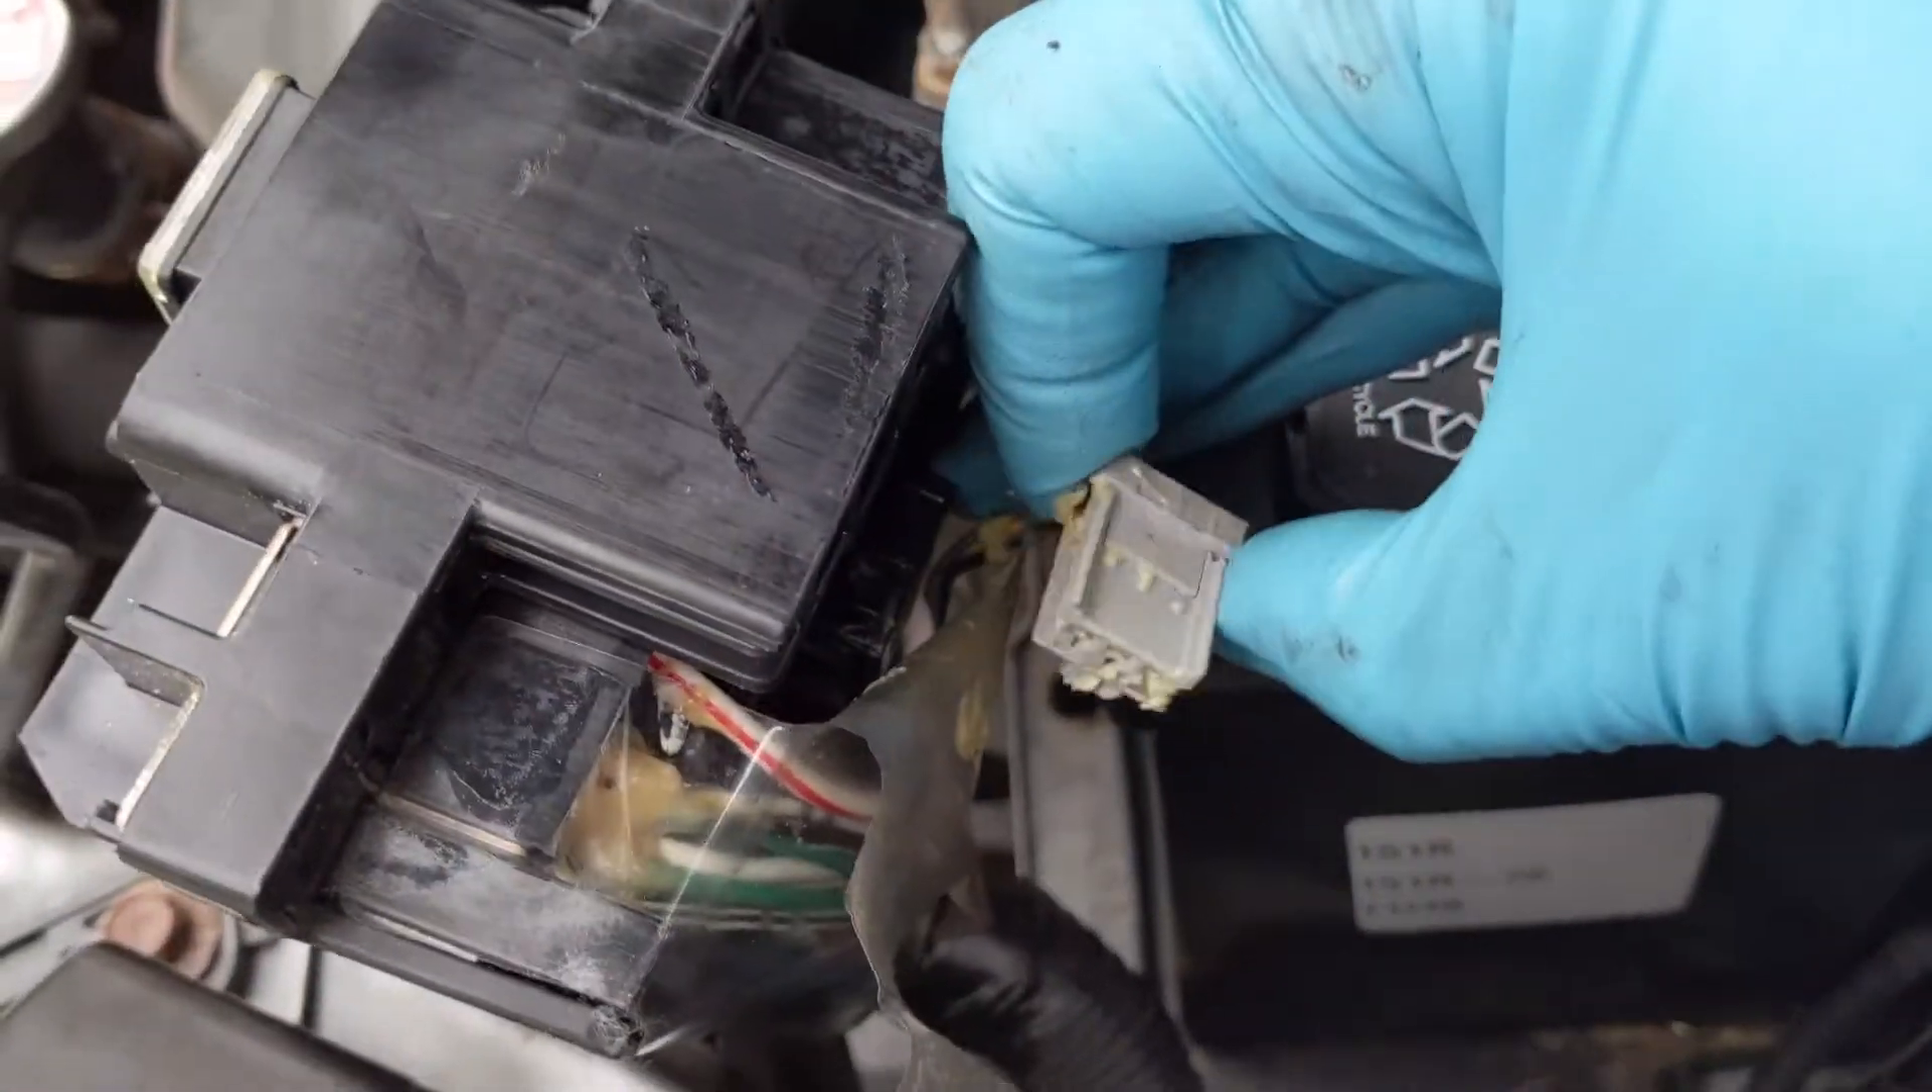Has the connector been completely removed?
Yes.